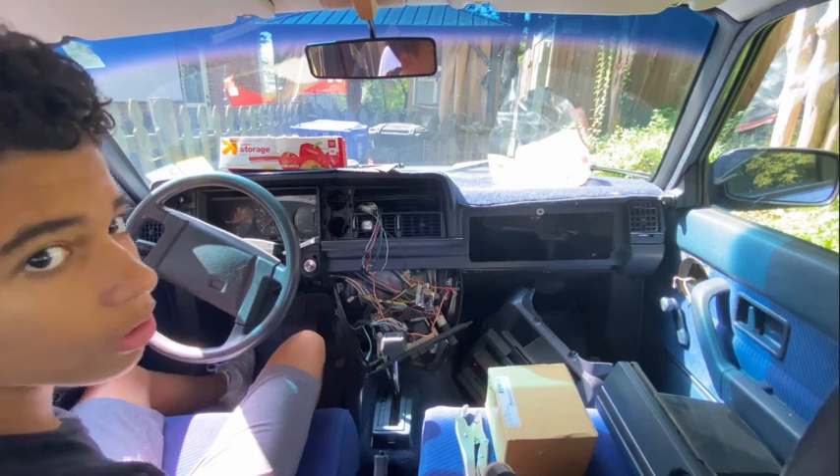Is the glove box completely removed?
Yes.